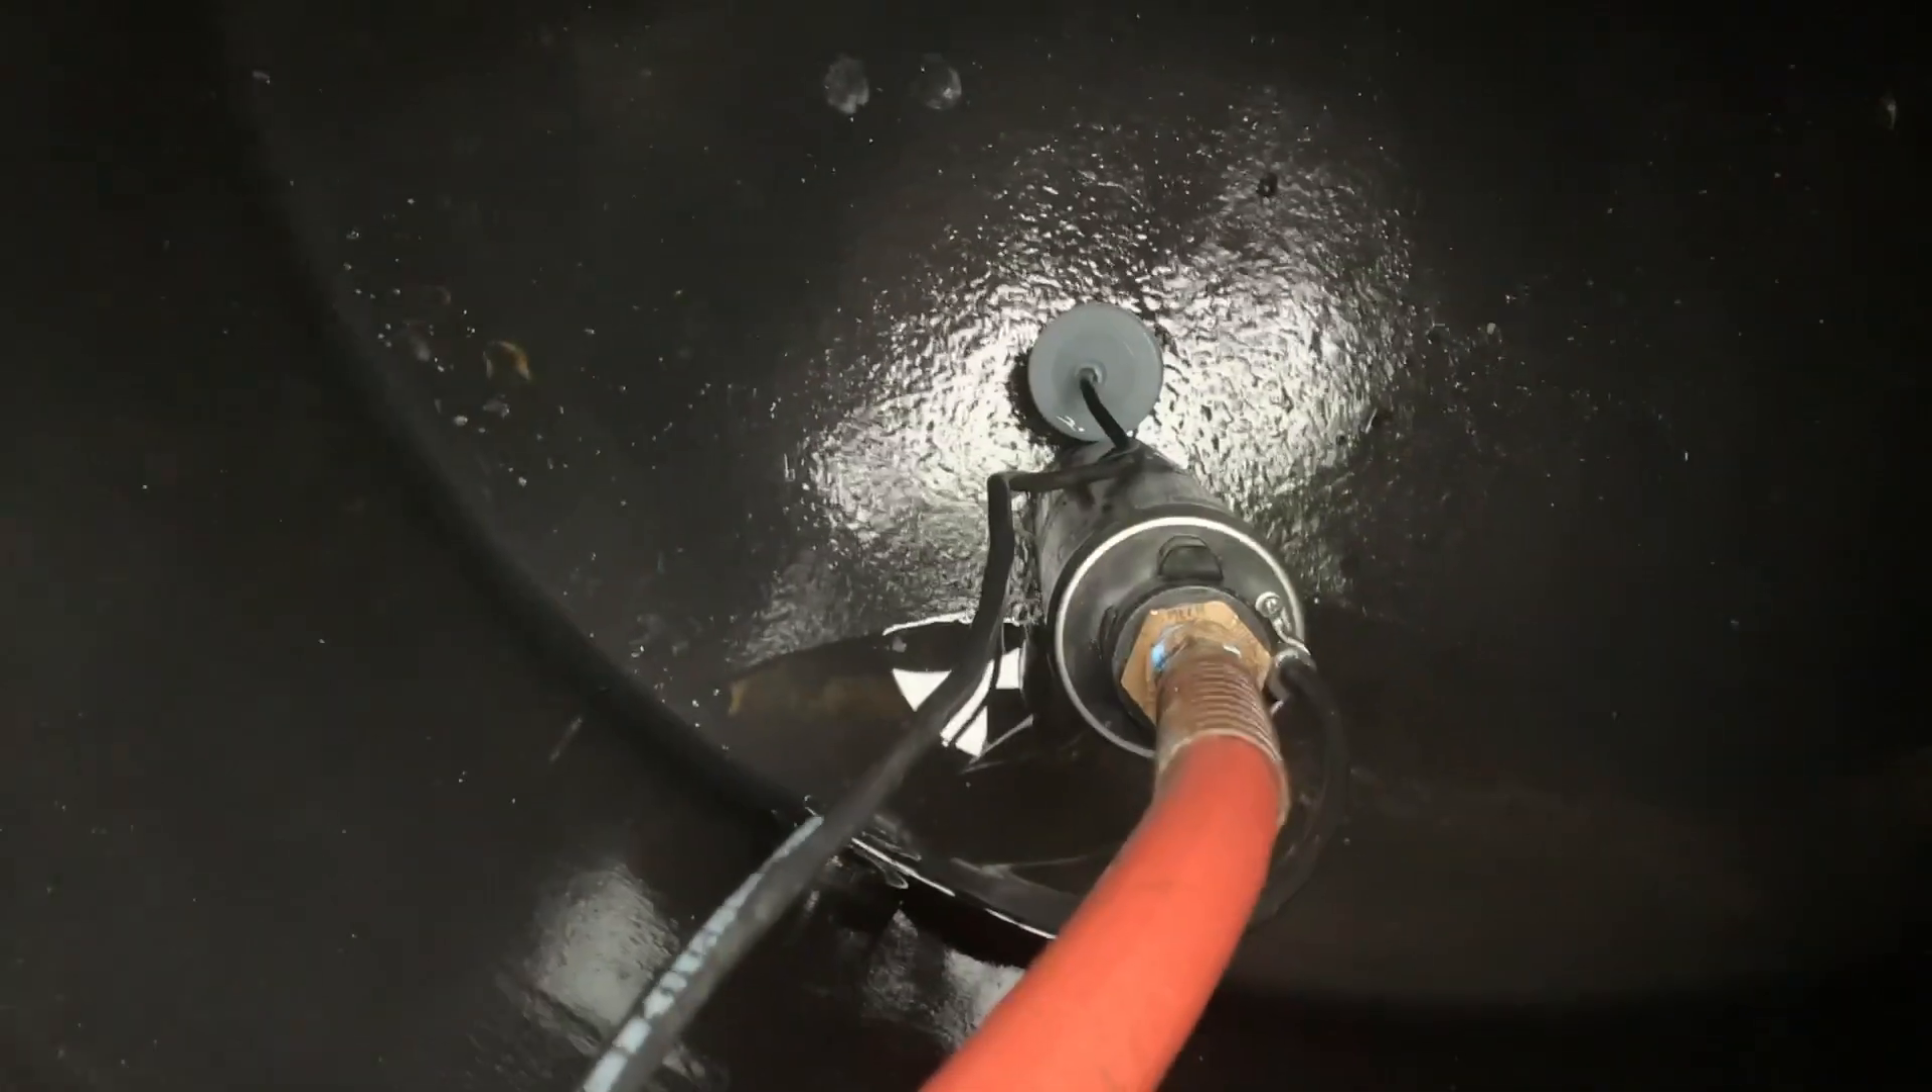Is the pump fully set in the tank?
Yes.